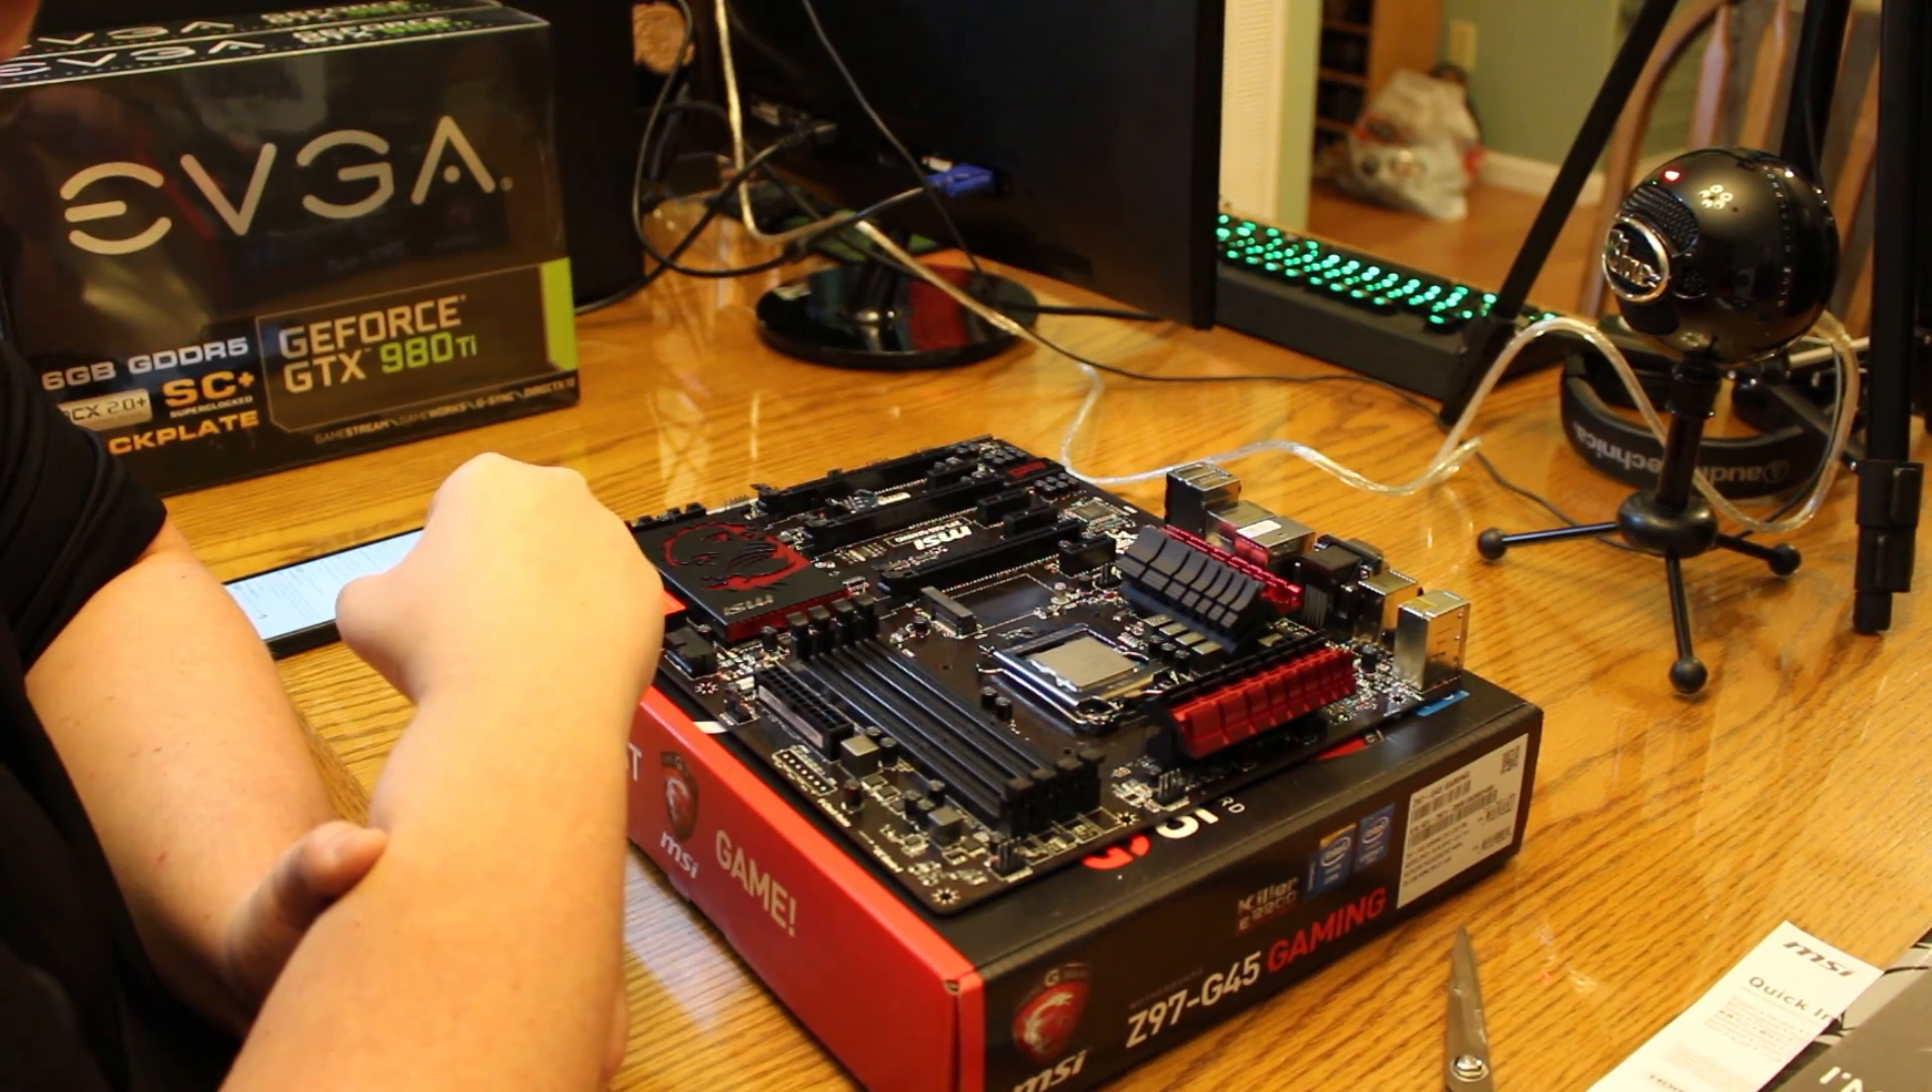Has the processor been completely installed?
Yes.